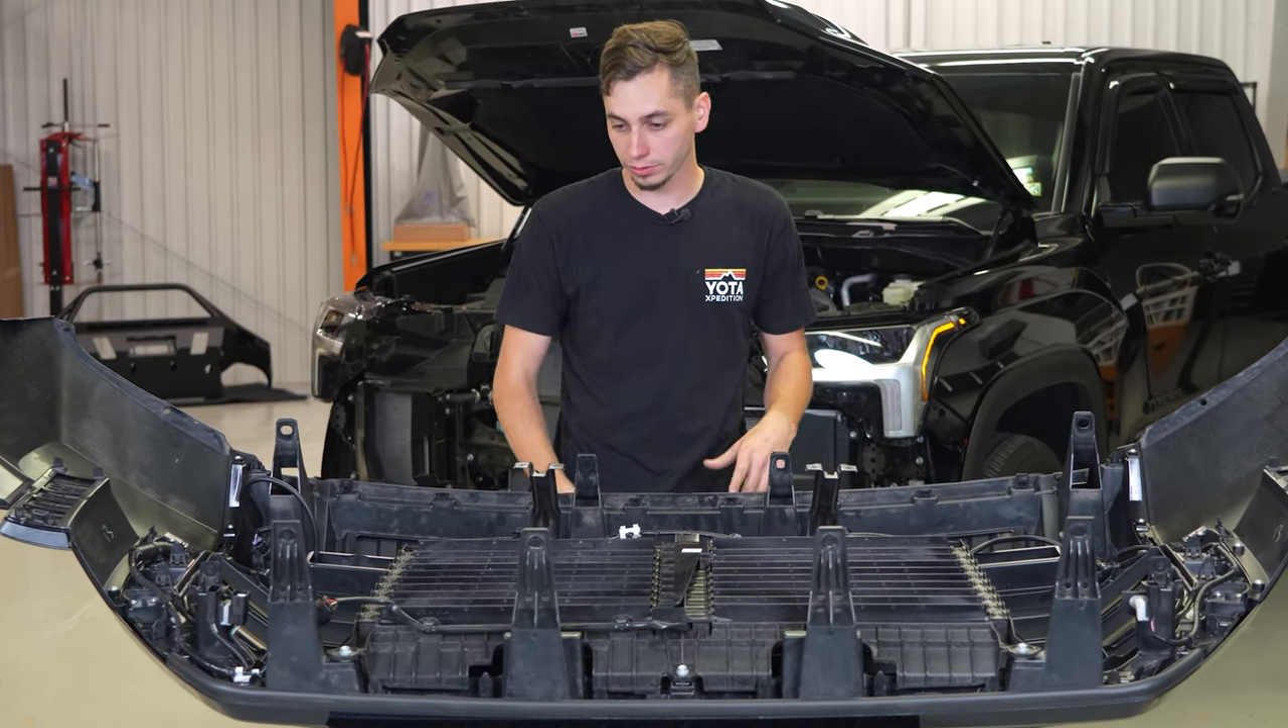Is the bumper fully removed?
Yes.